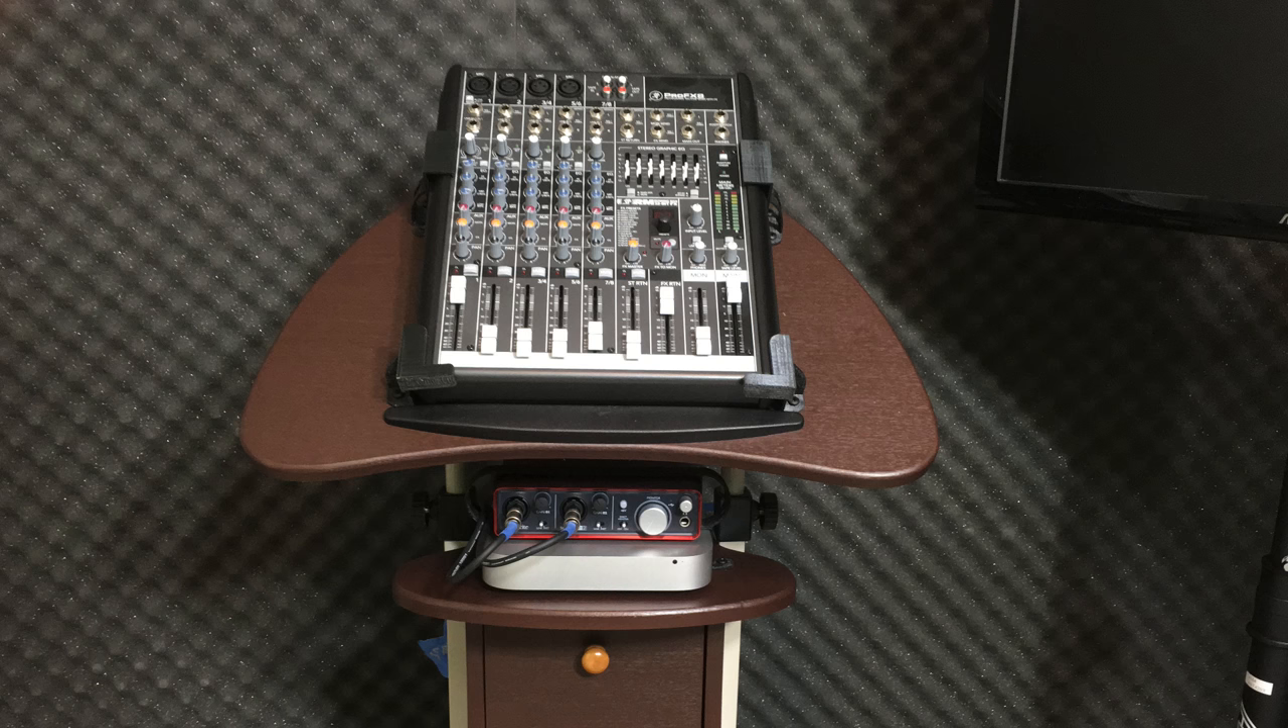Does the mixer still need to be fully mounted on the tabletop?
No.